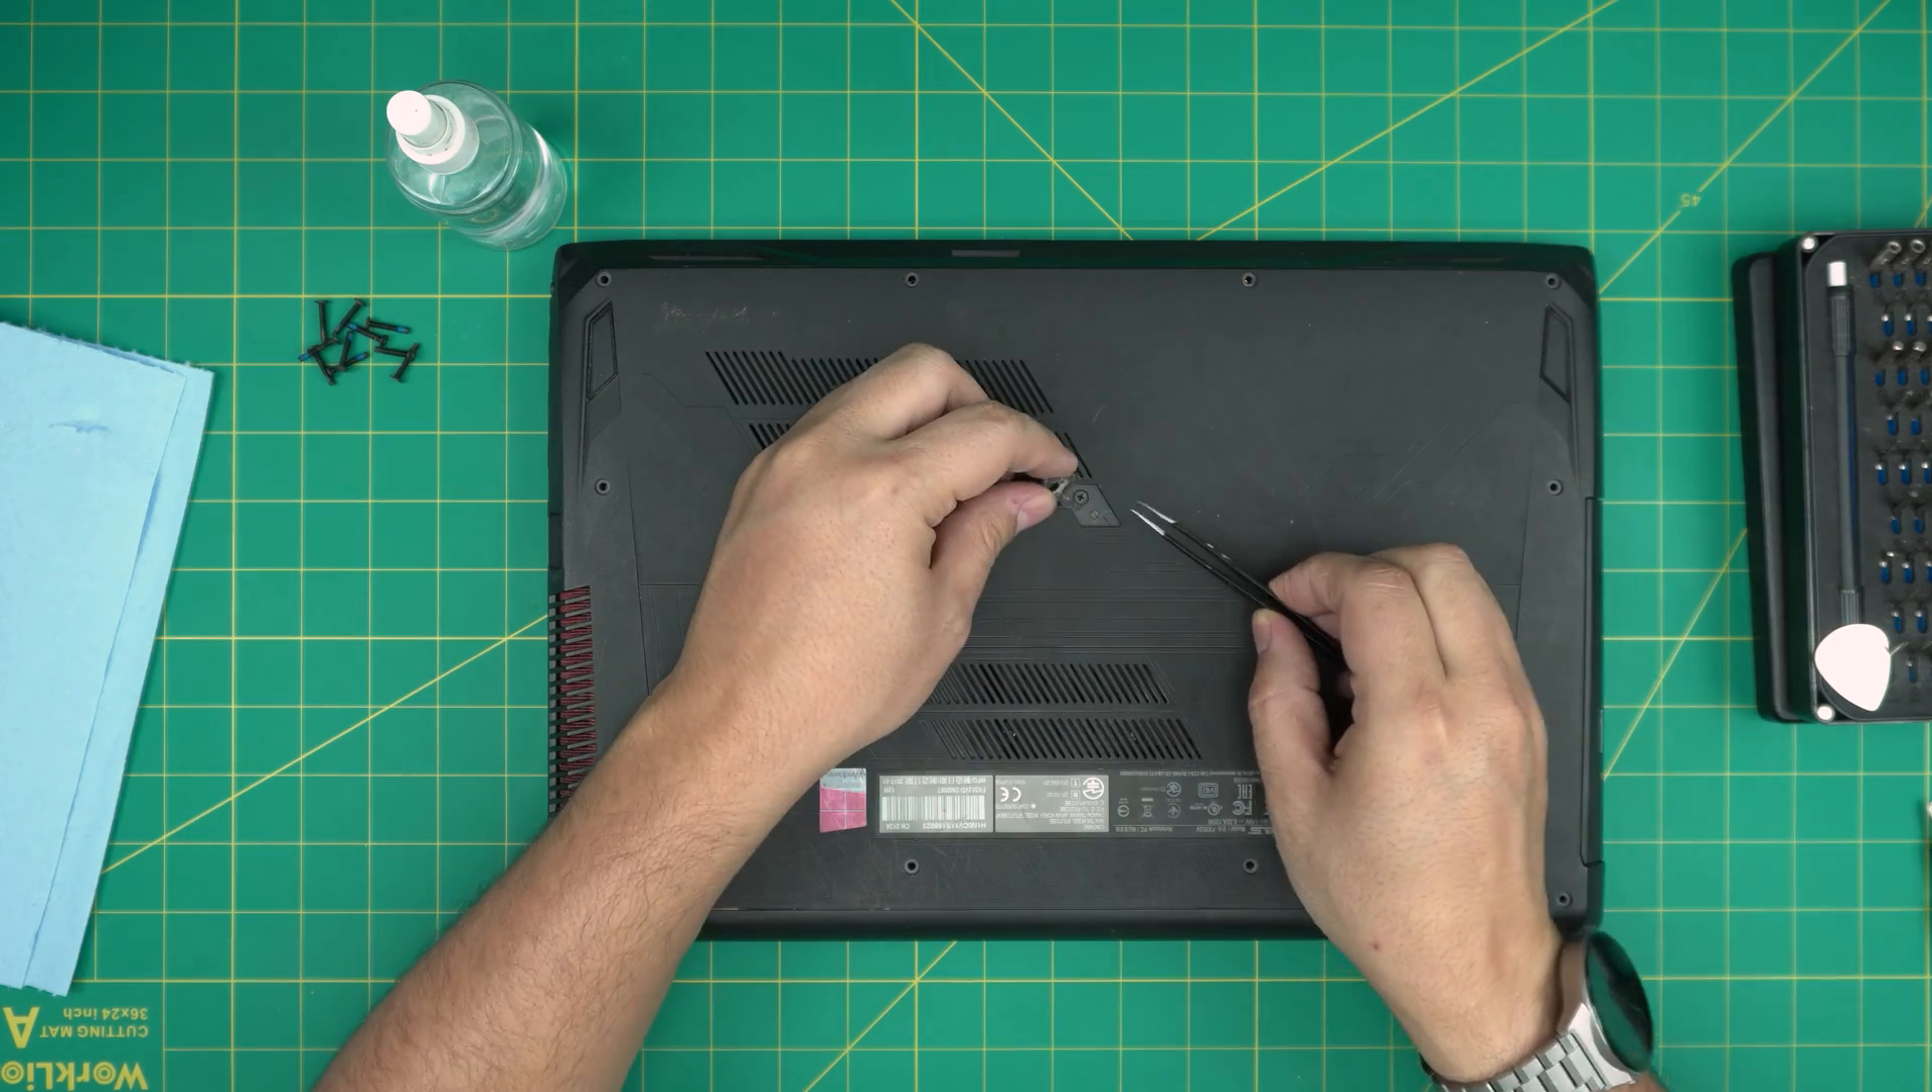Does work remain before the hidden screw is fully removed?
Yes.